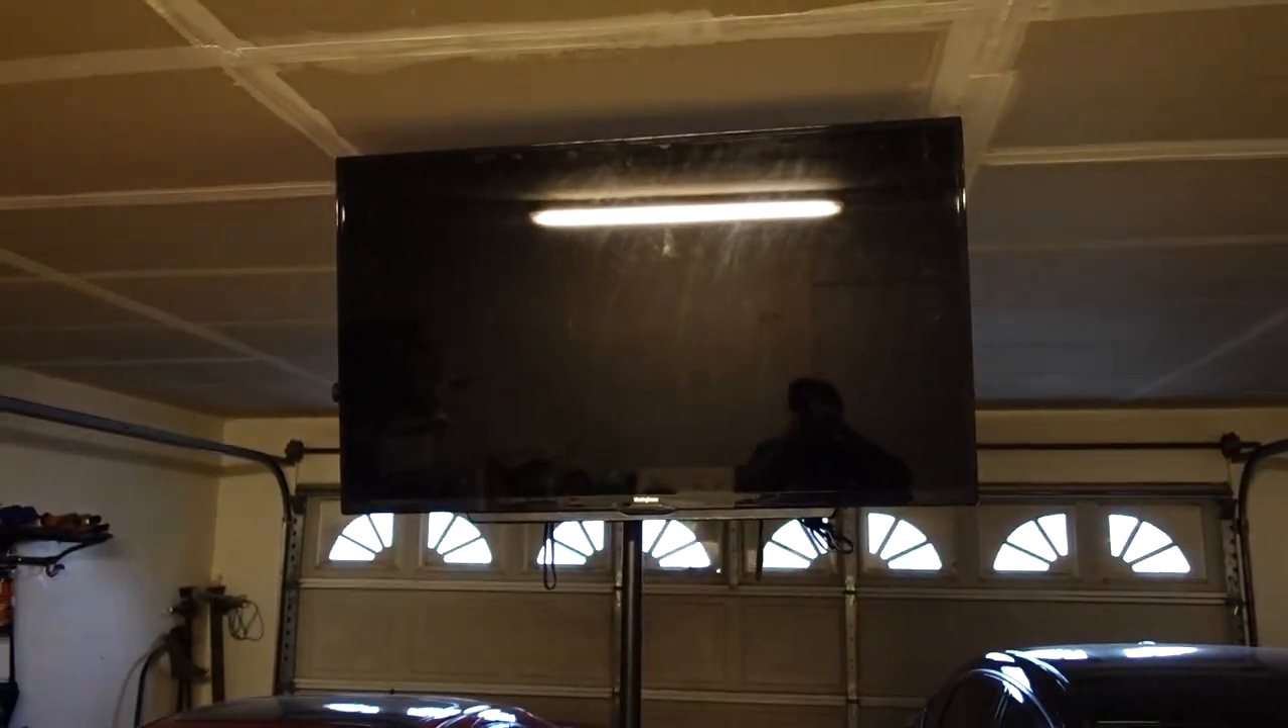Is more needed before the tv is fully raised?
No.